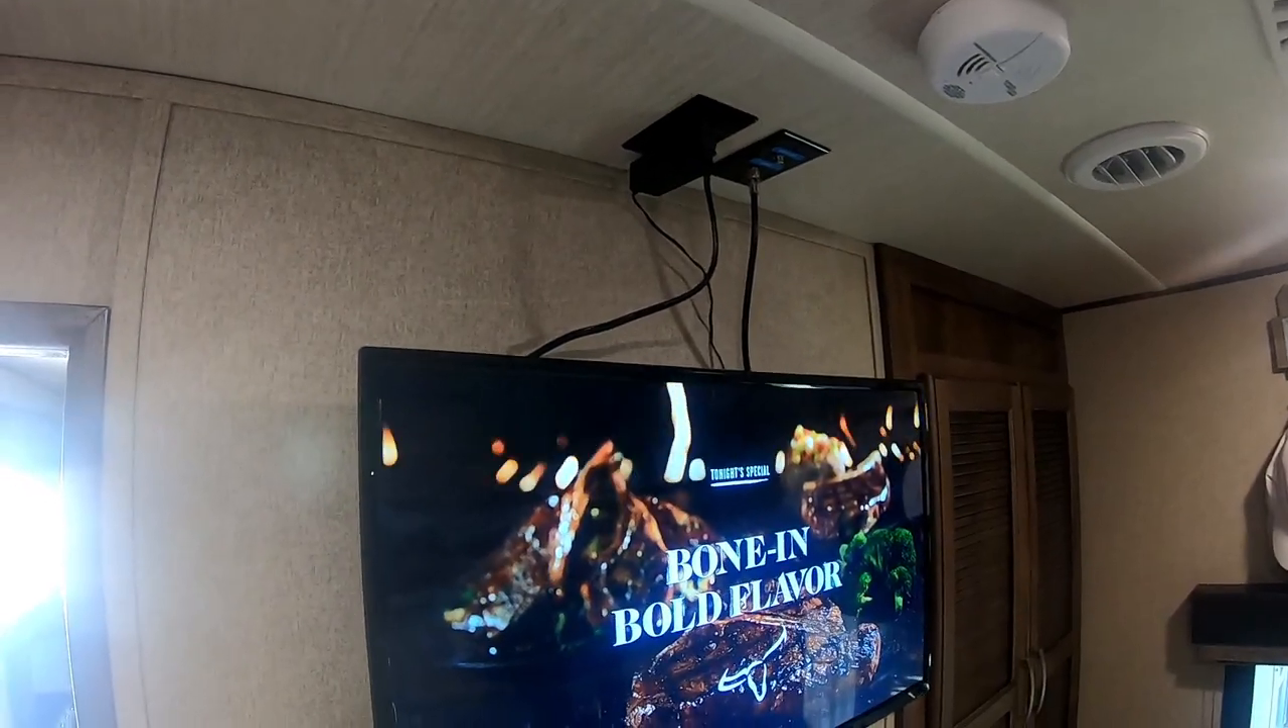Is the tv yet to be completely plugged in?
No.